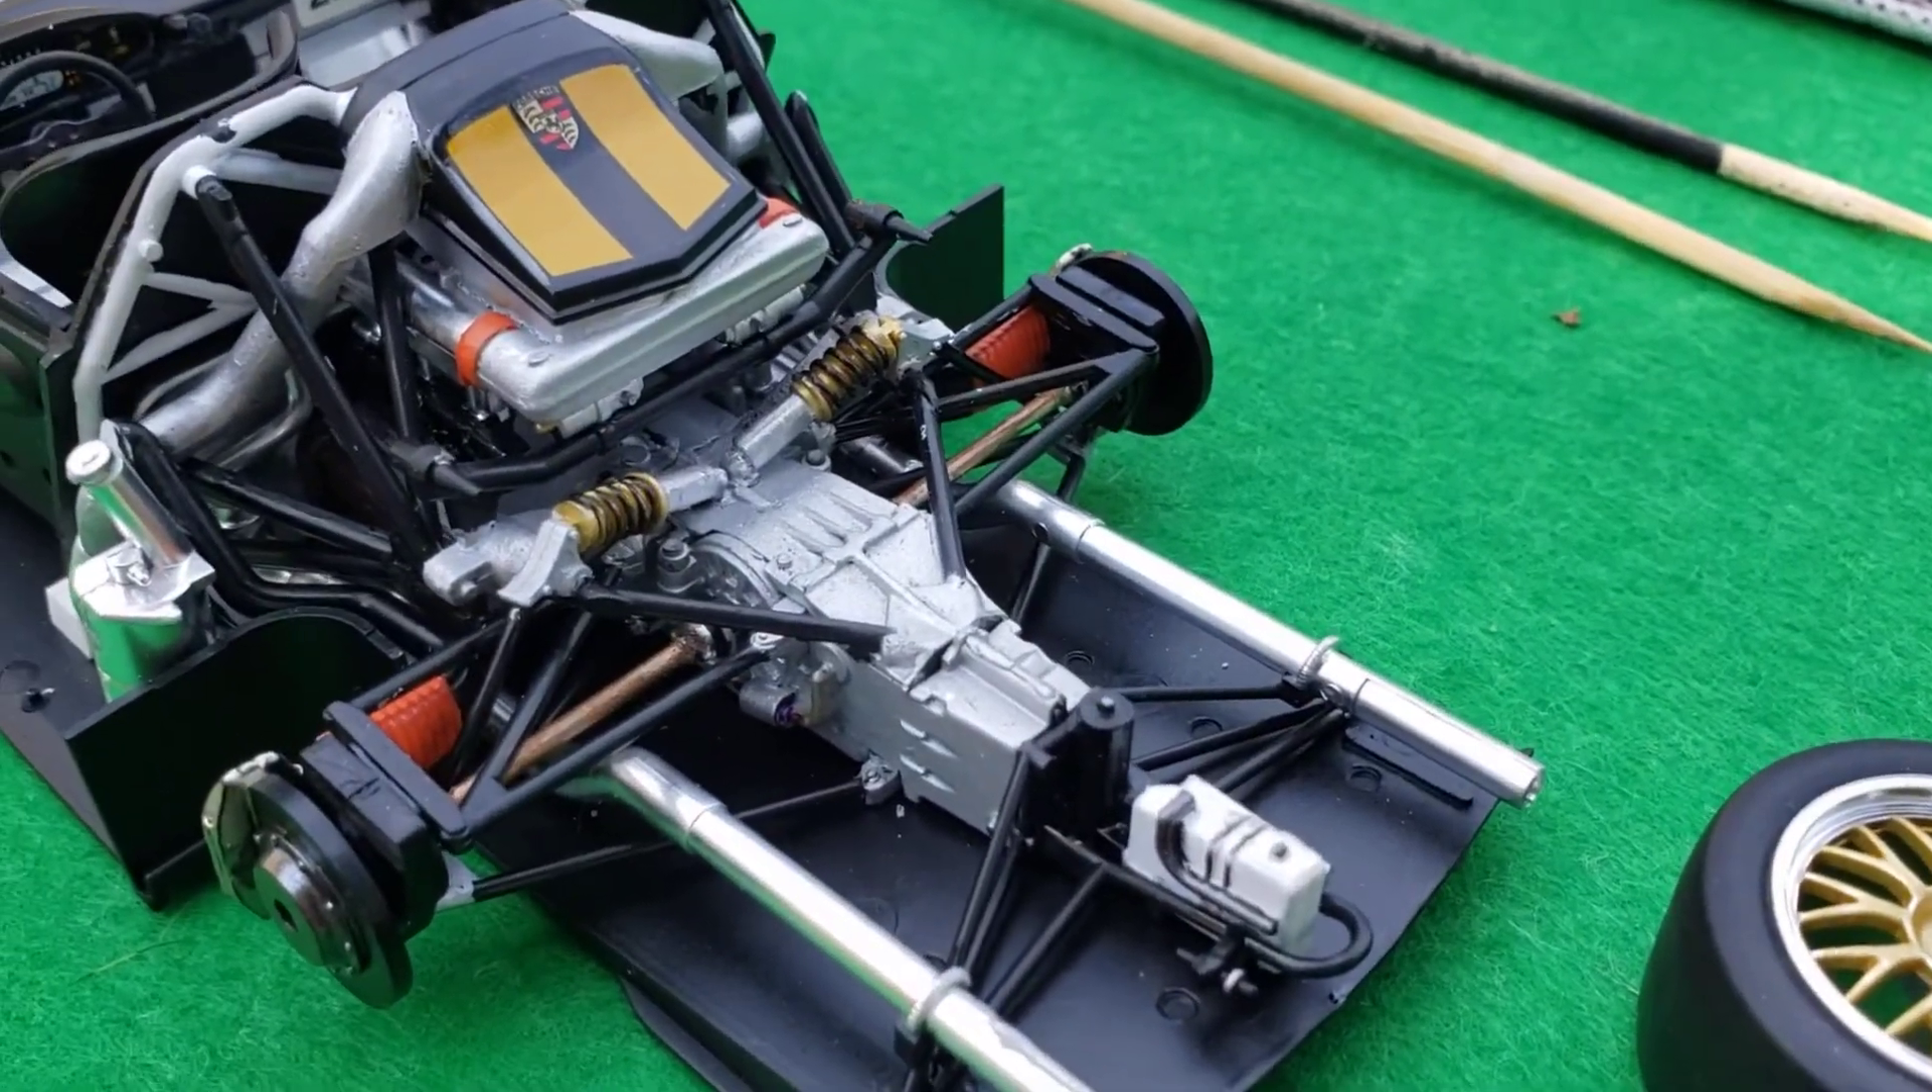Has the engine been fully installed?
Yes.